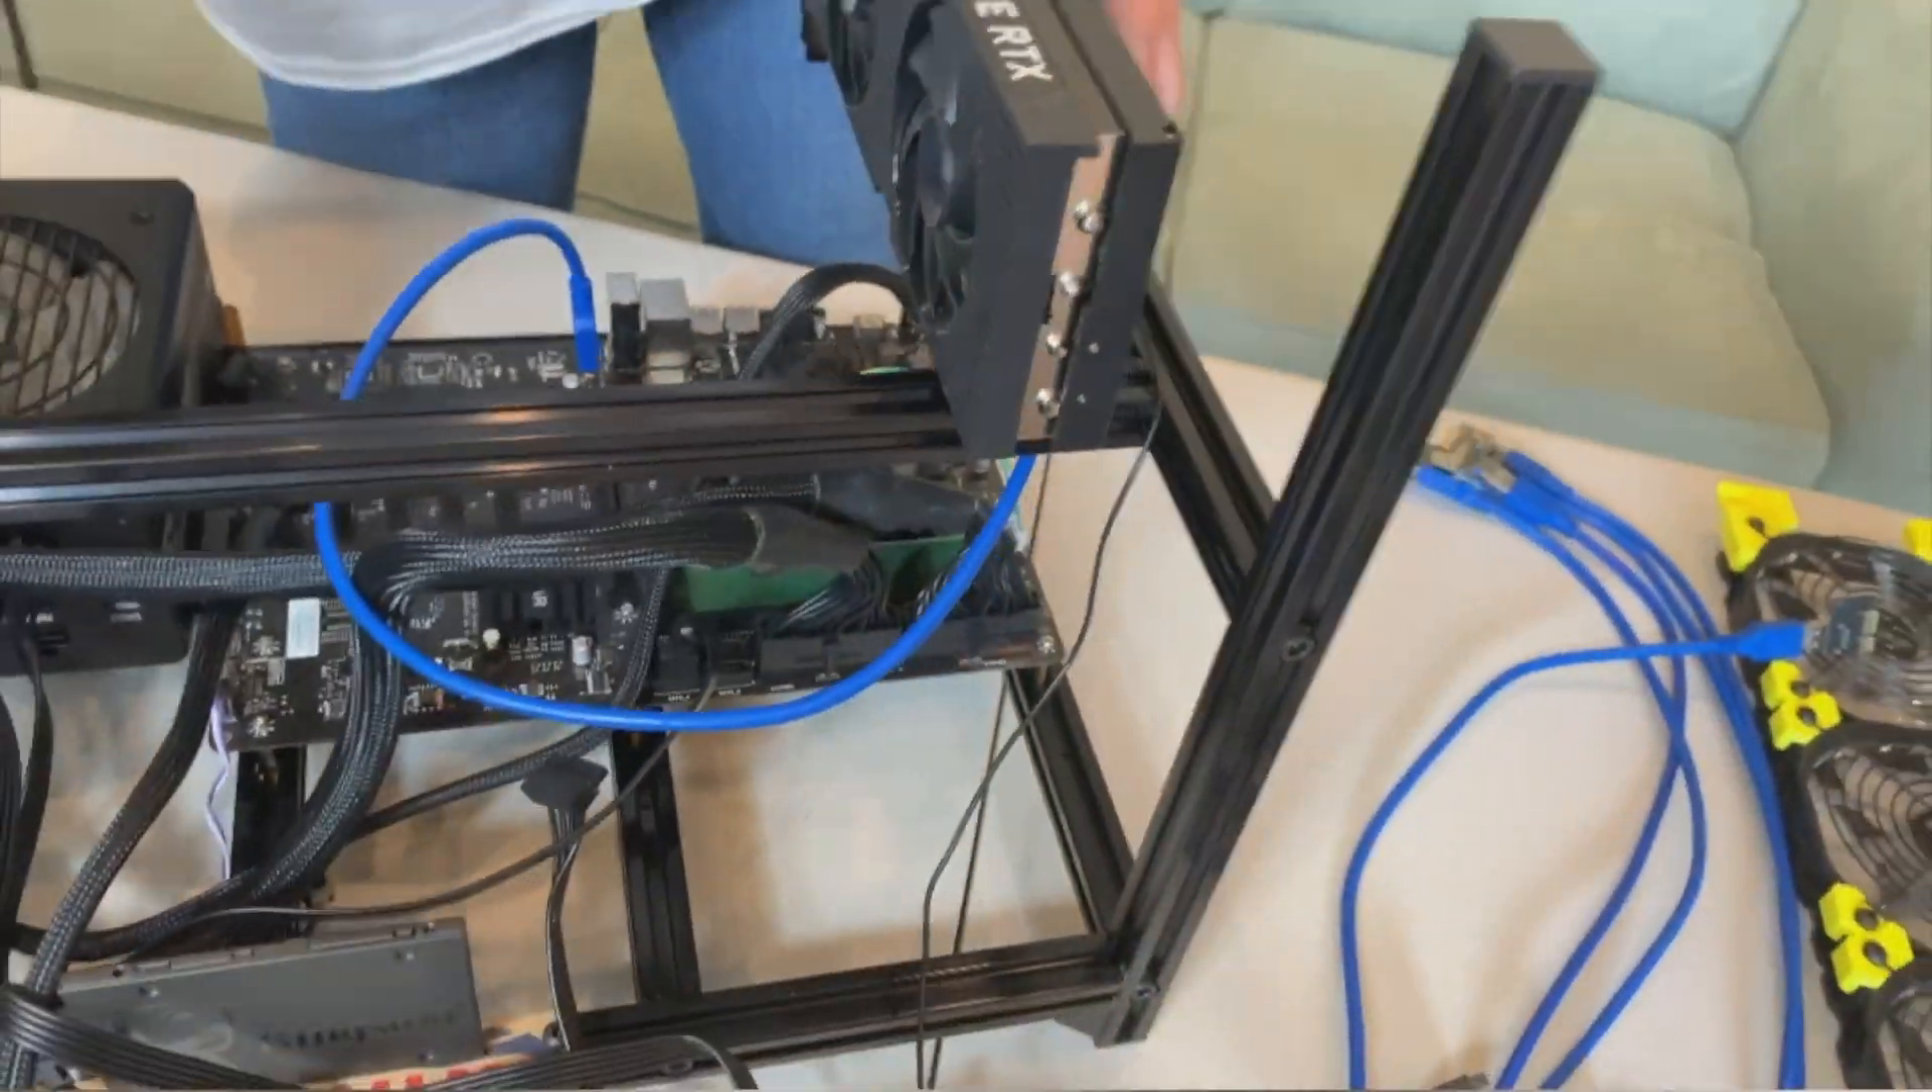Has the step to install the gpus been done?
No.